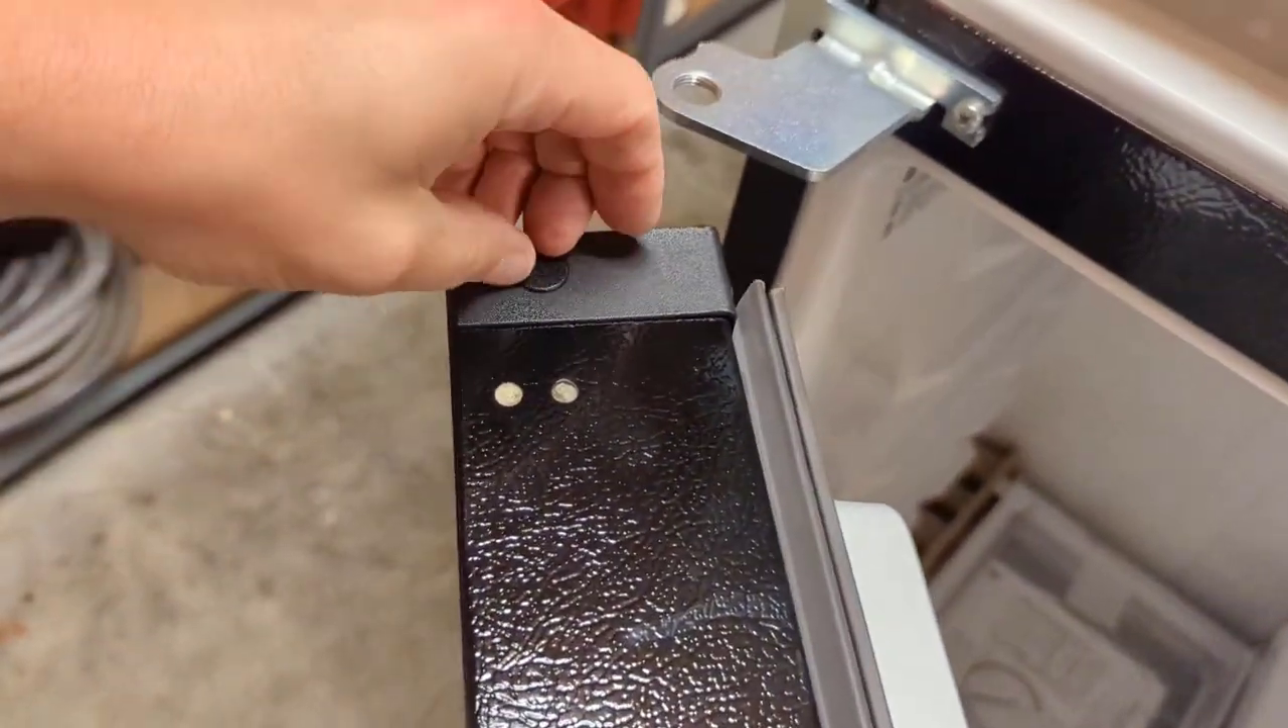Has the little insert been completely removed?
No.